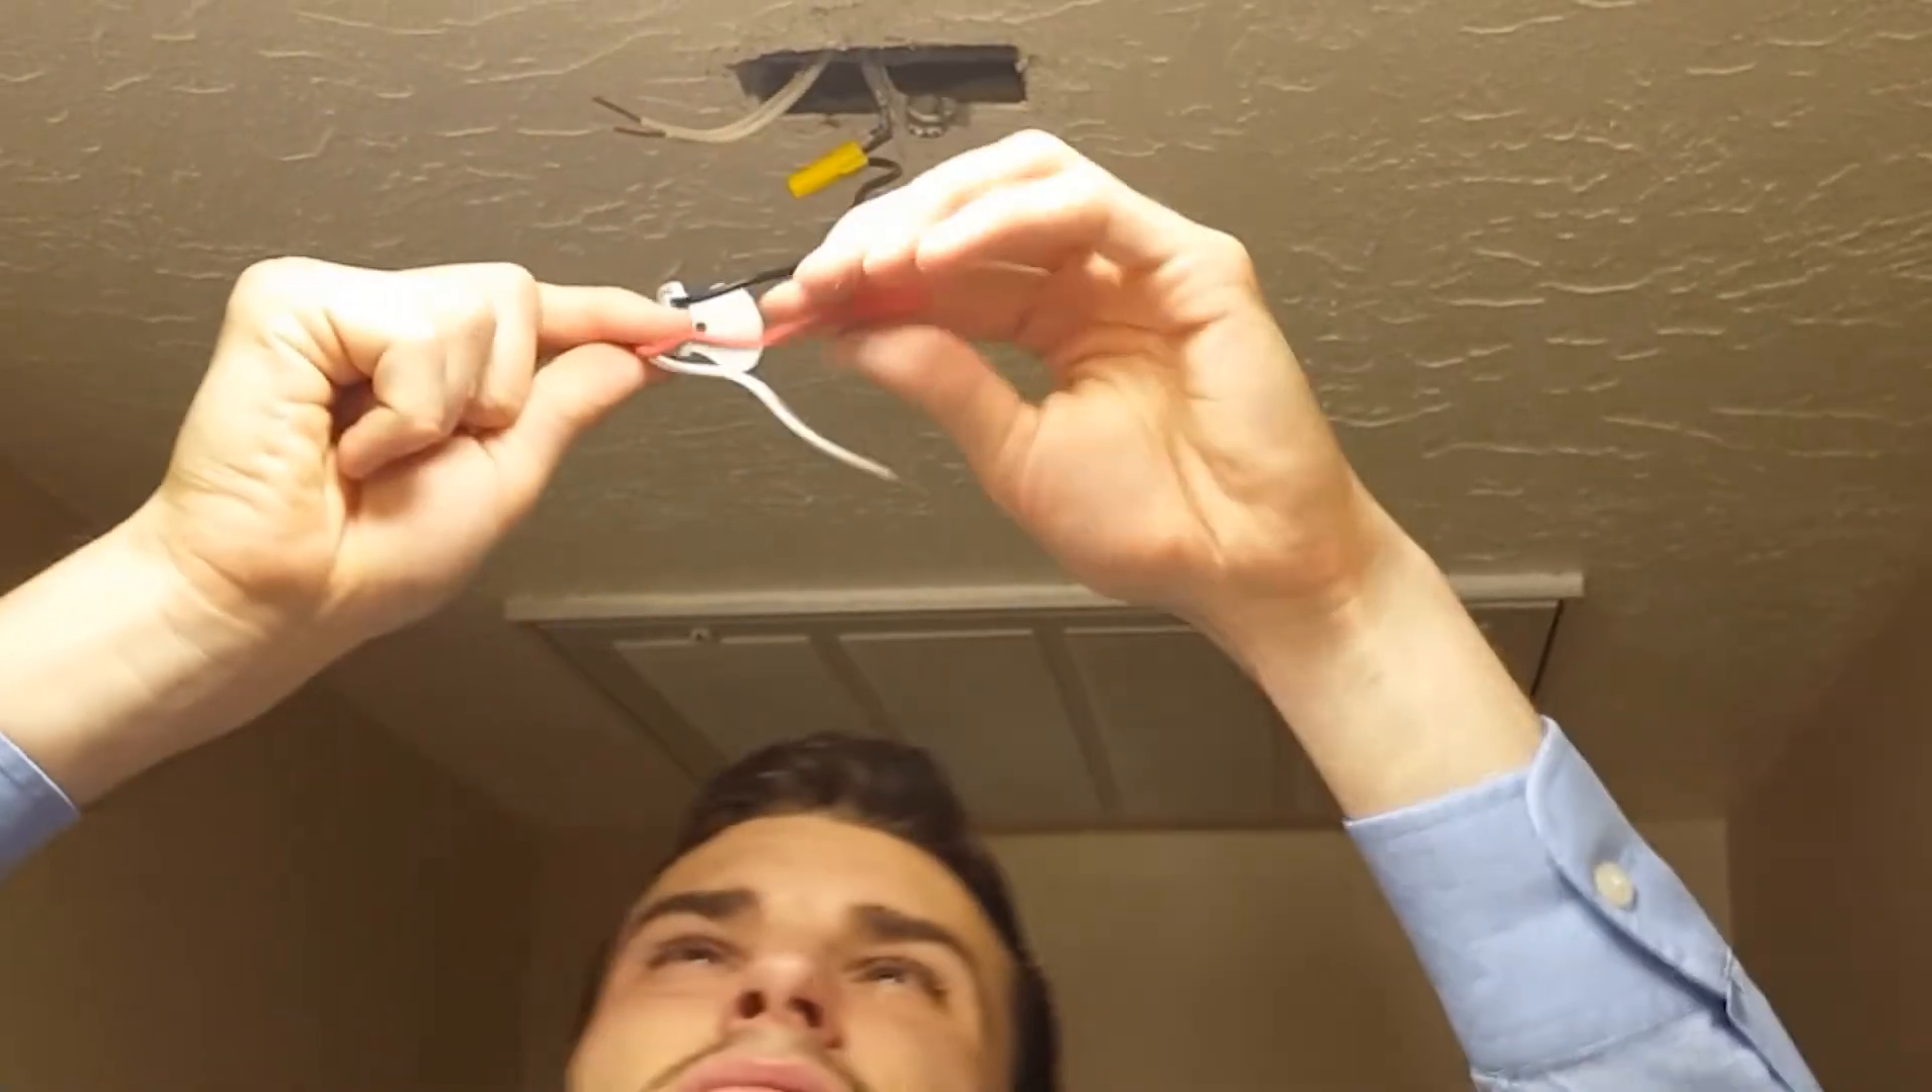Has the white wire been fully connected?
No.